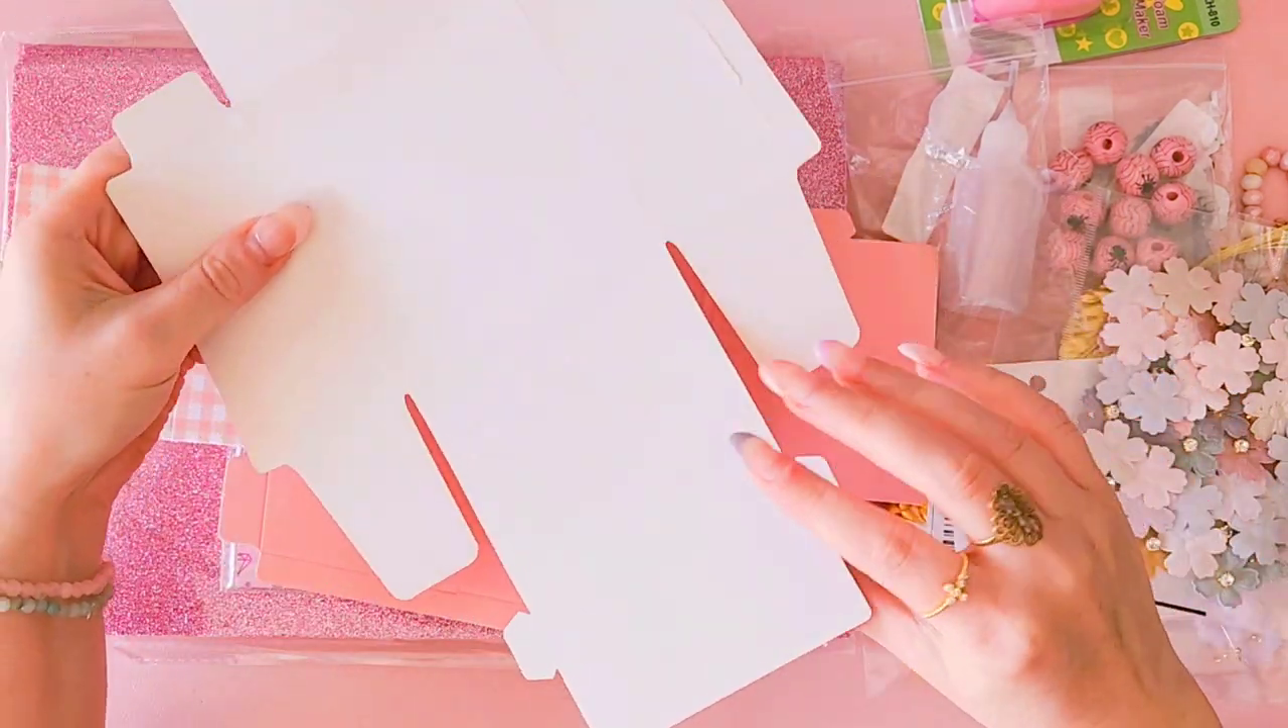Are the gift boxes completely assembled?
No.